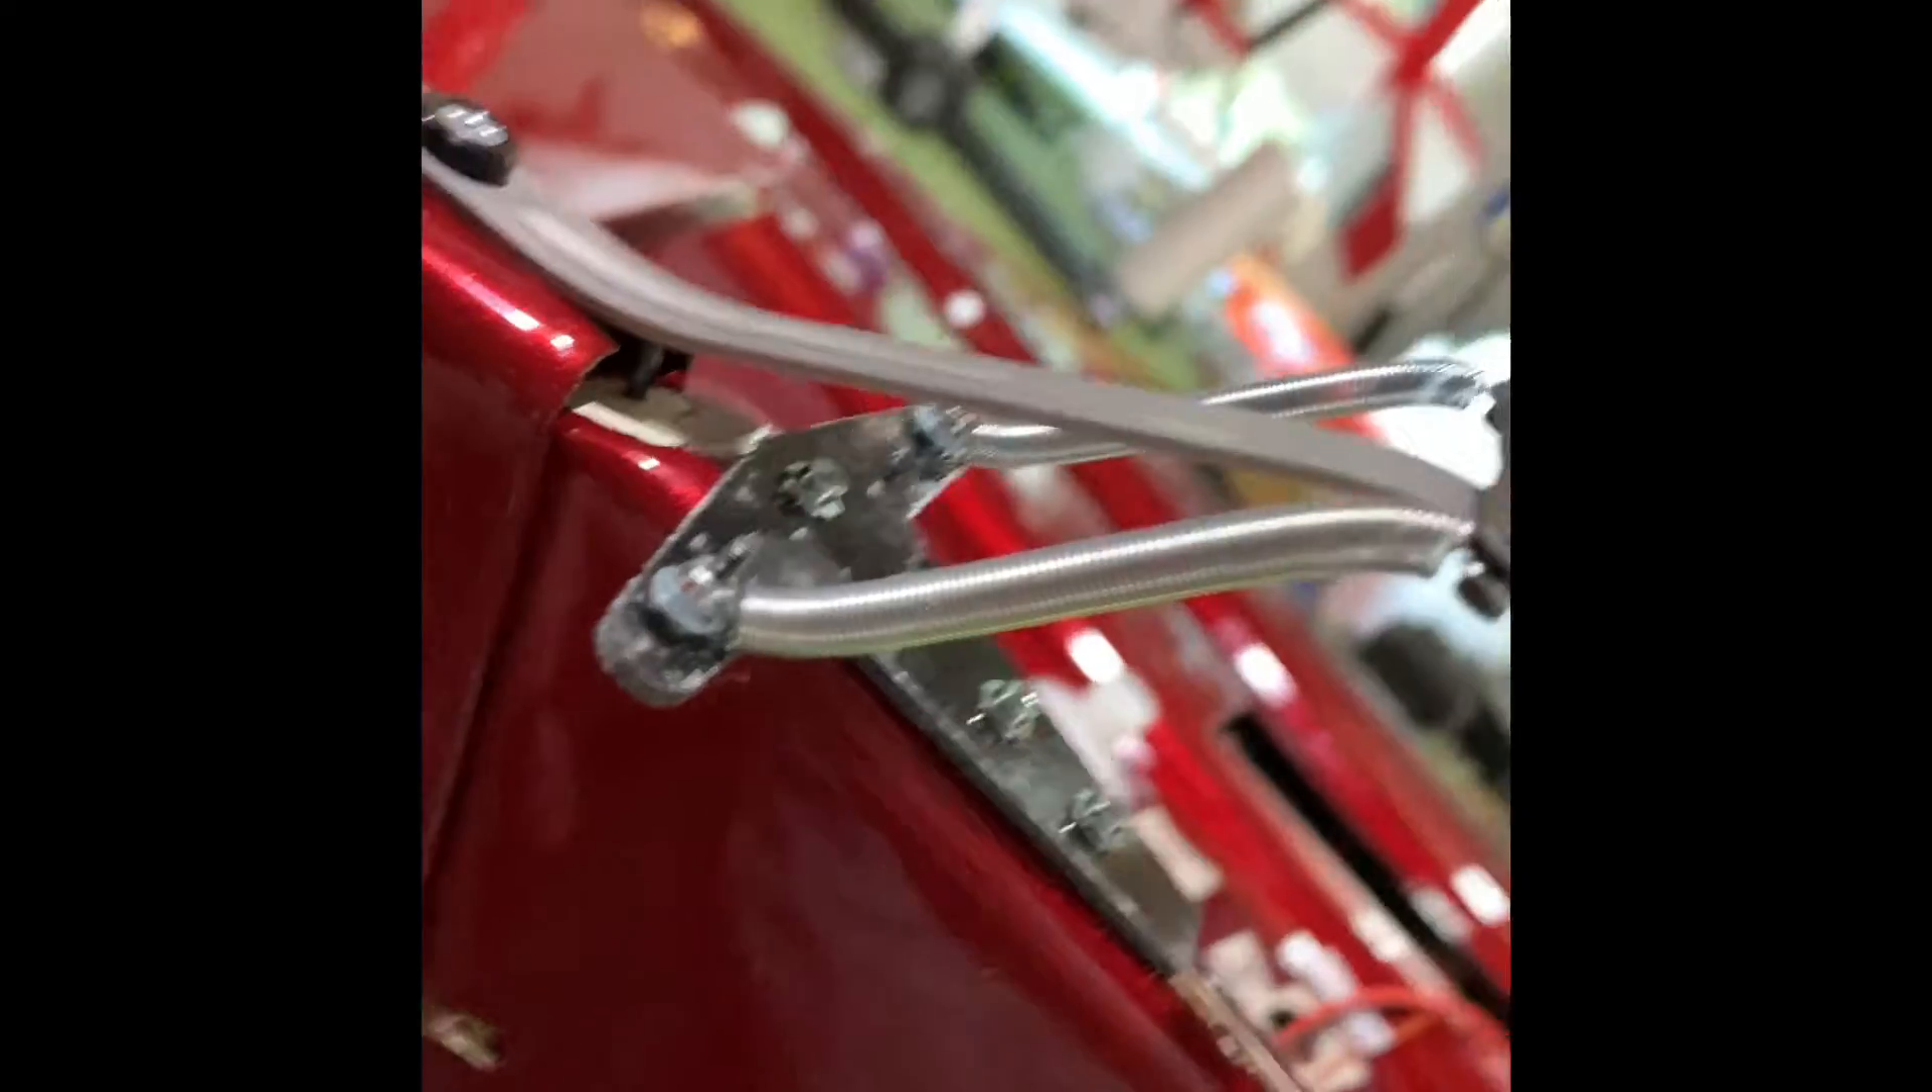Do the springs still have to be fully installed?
No.